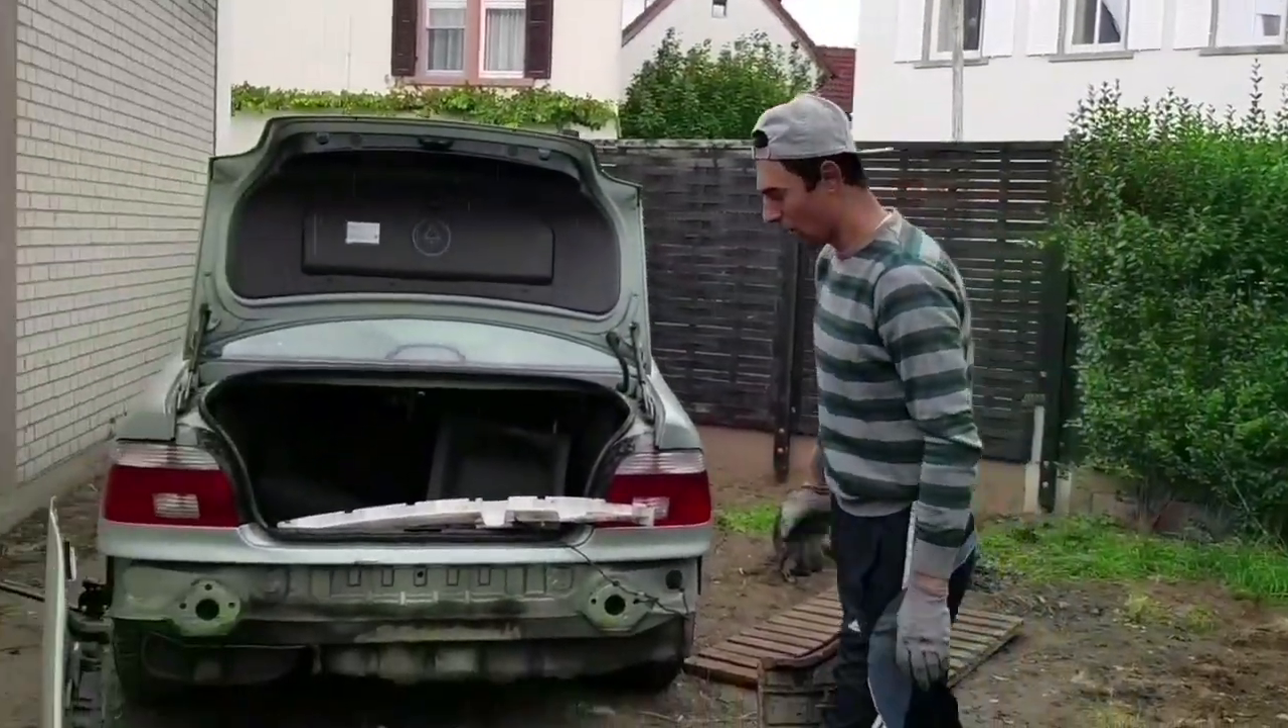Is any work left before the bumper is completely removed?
No.